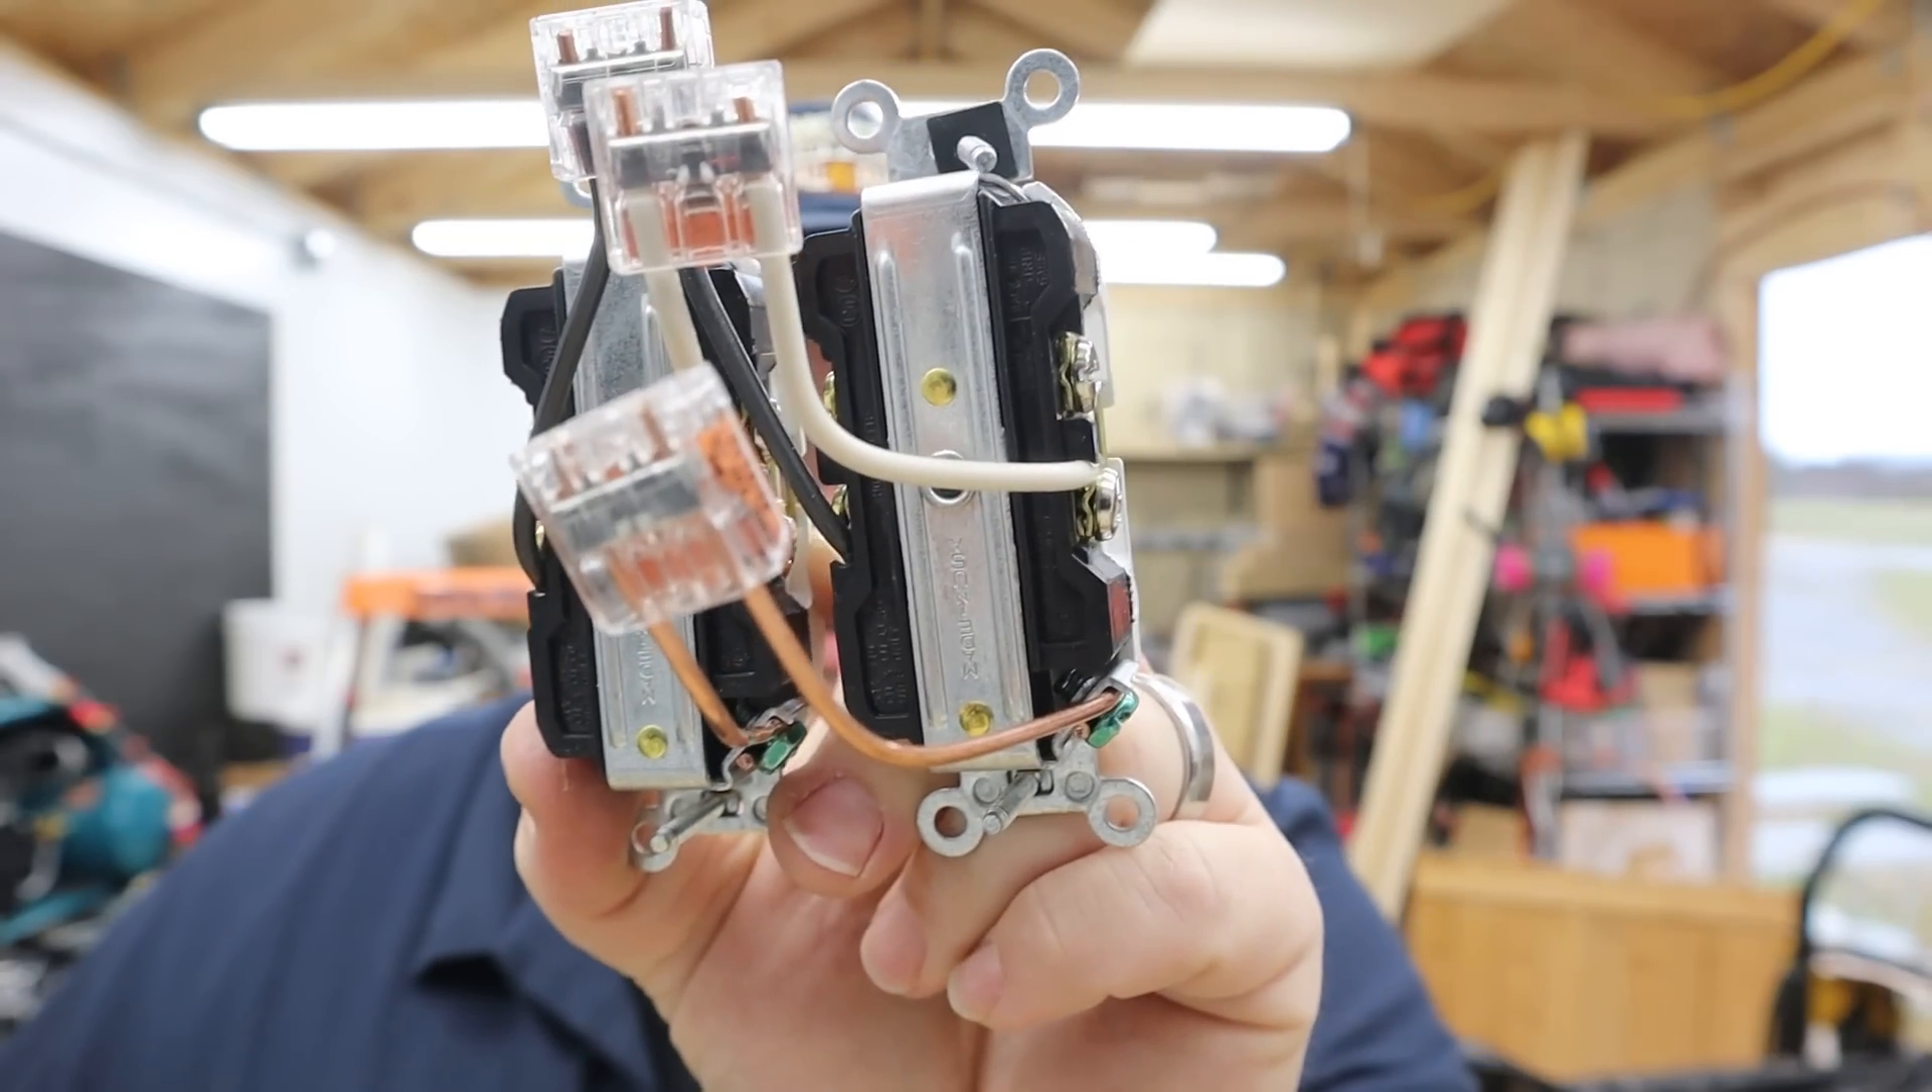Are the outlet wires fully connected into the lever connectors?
Yes.